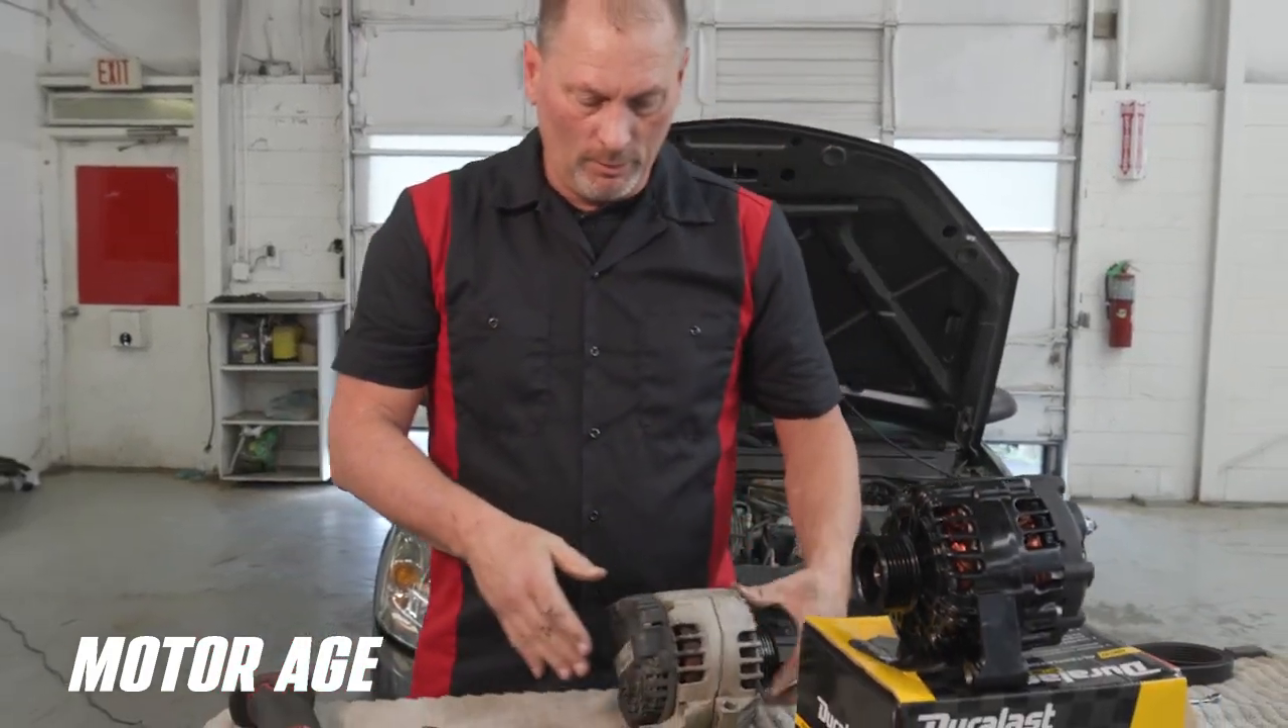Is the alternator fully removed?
Yes.